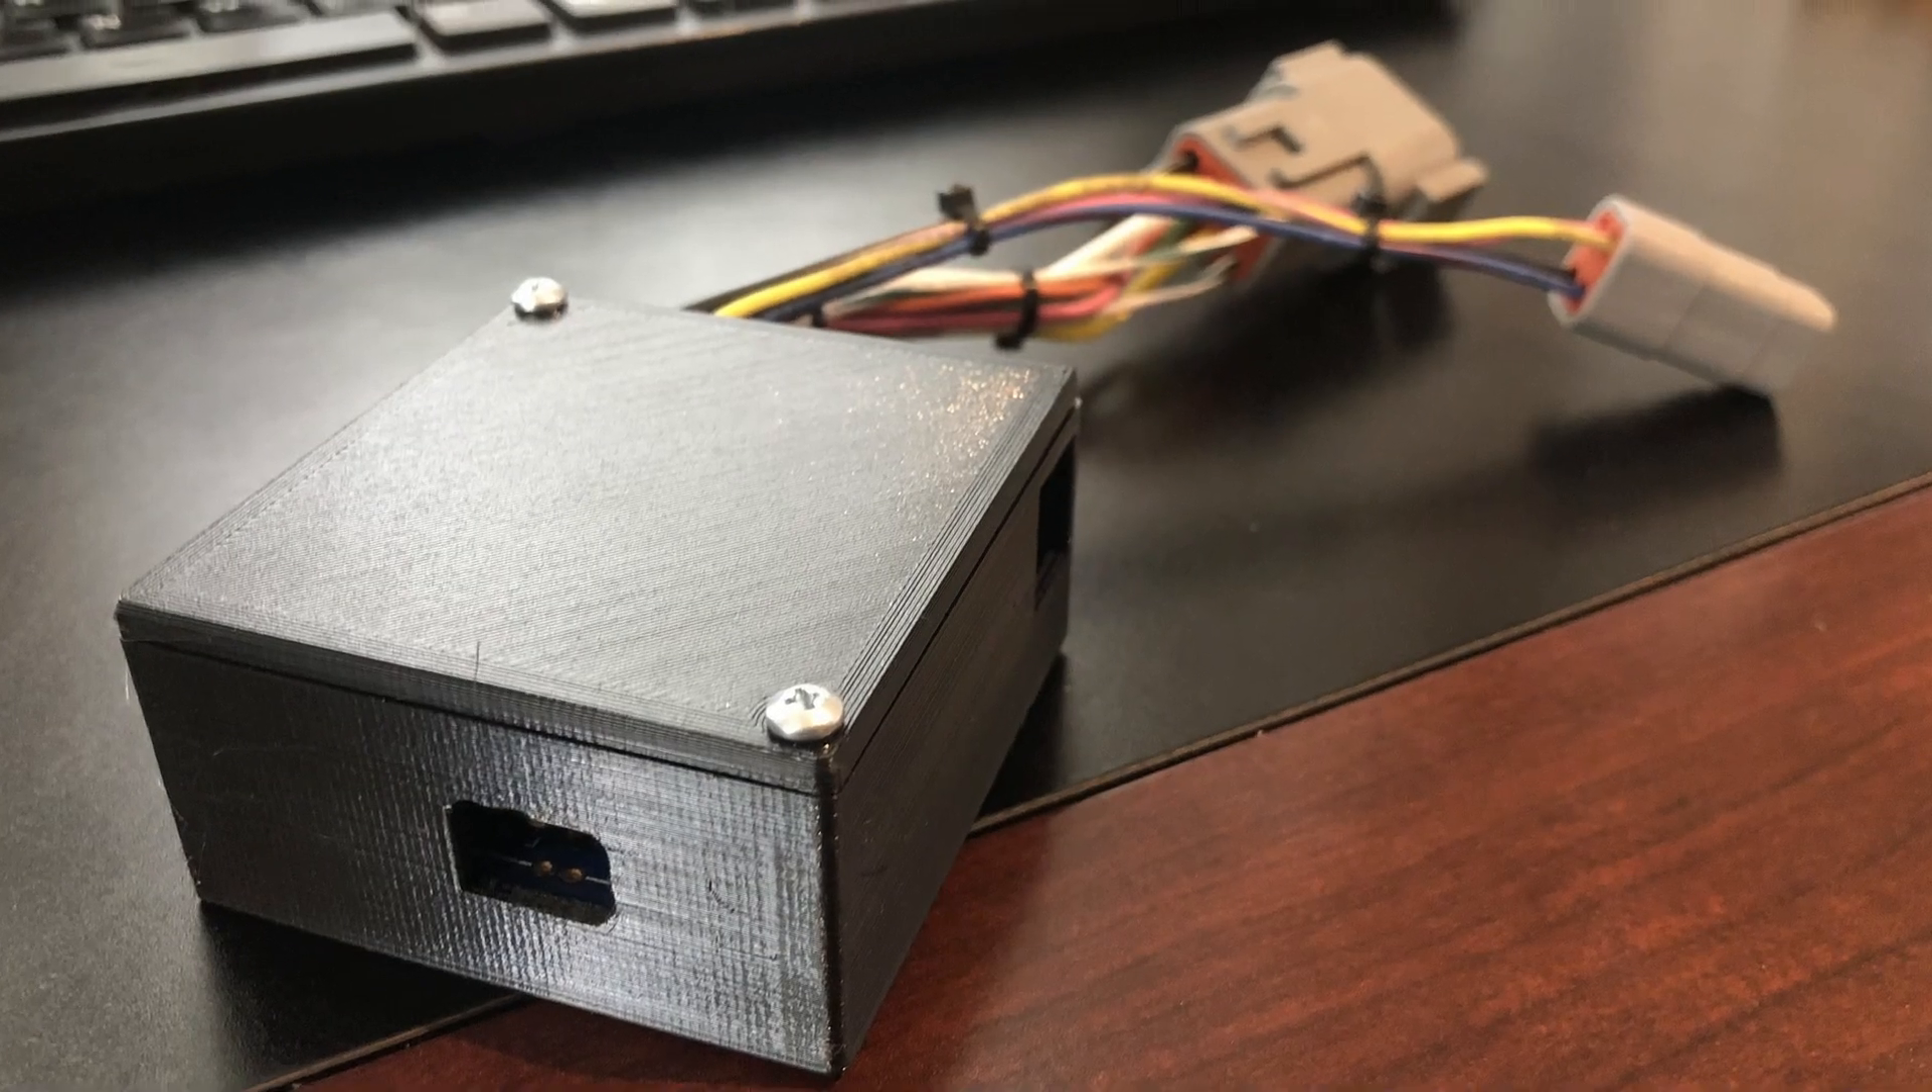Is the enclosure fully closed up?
Yes.